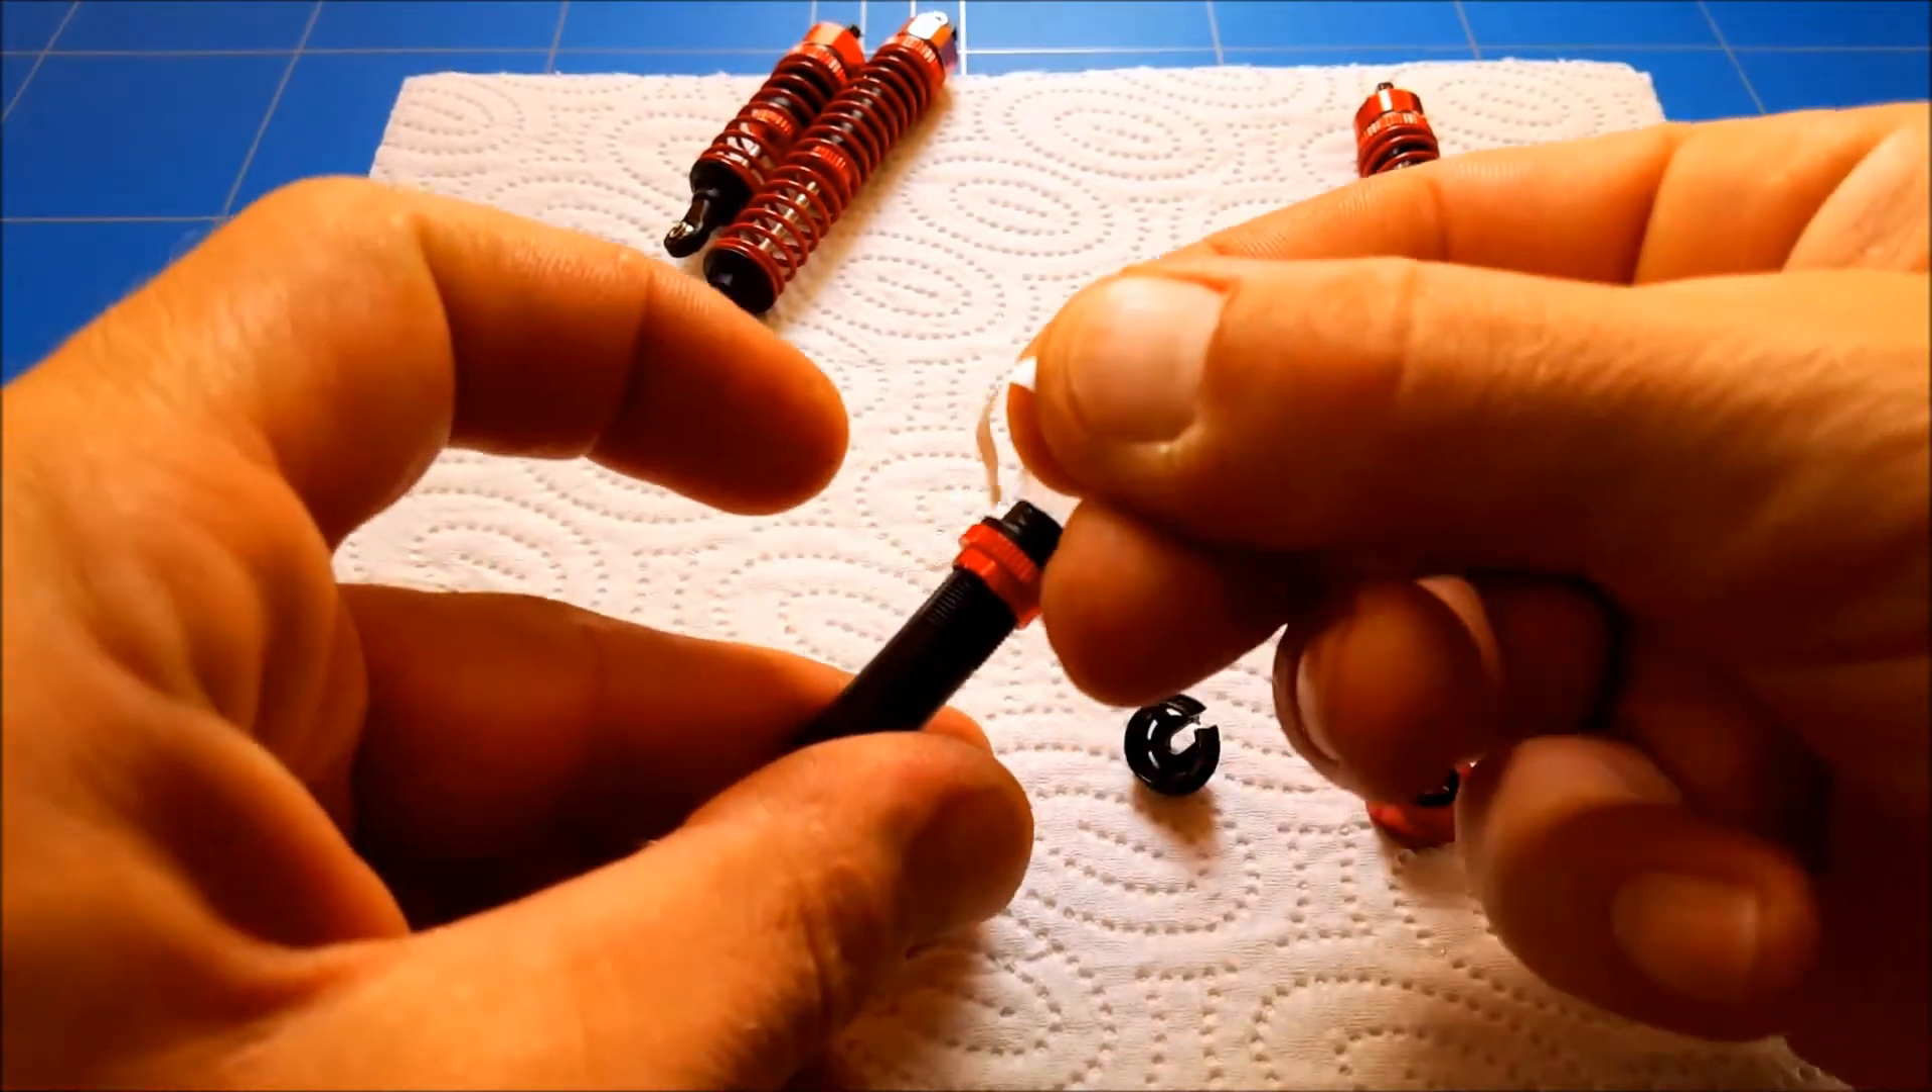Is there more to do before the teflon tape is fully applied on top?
Yes.